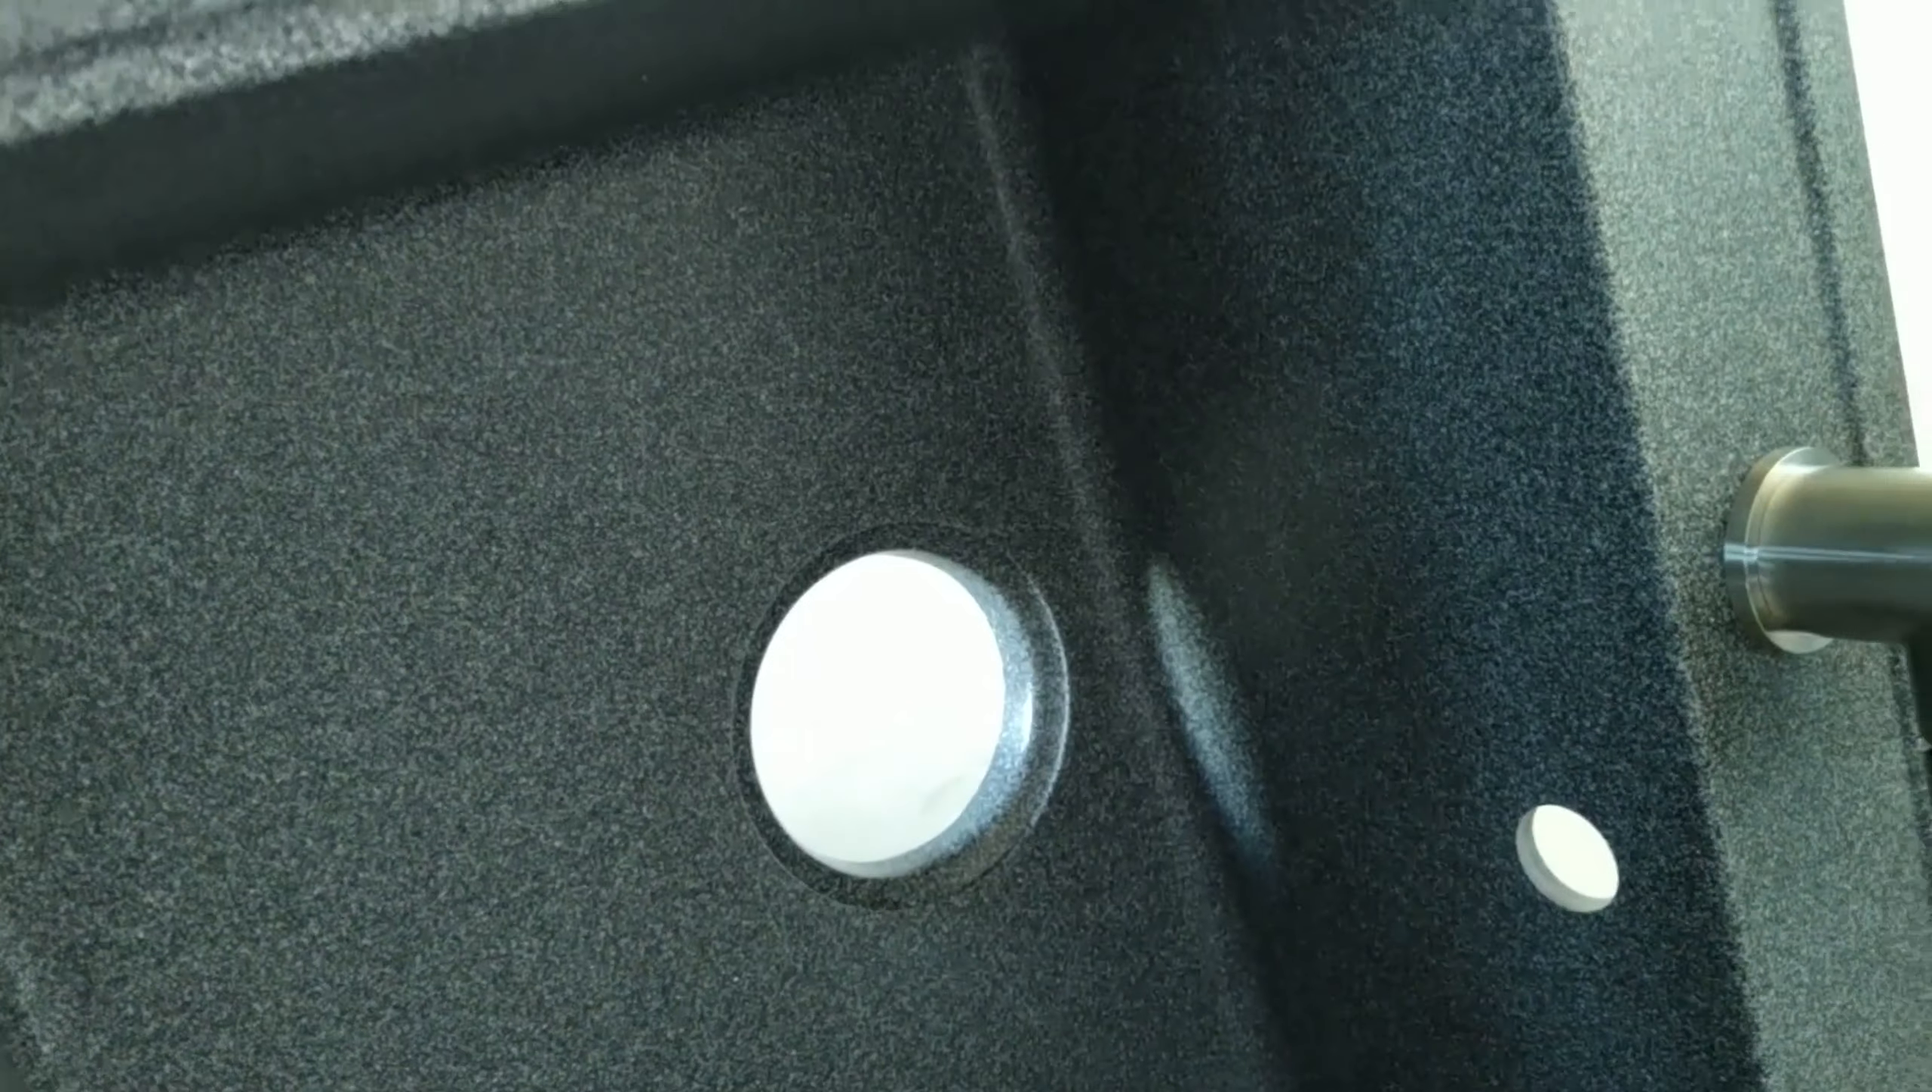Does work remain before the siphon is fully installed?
Yes.